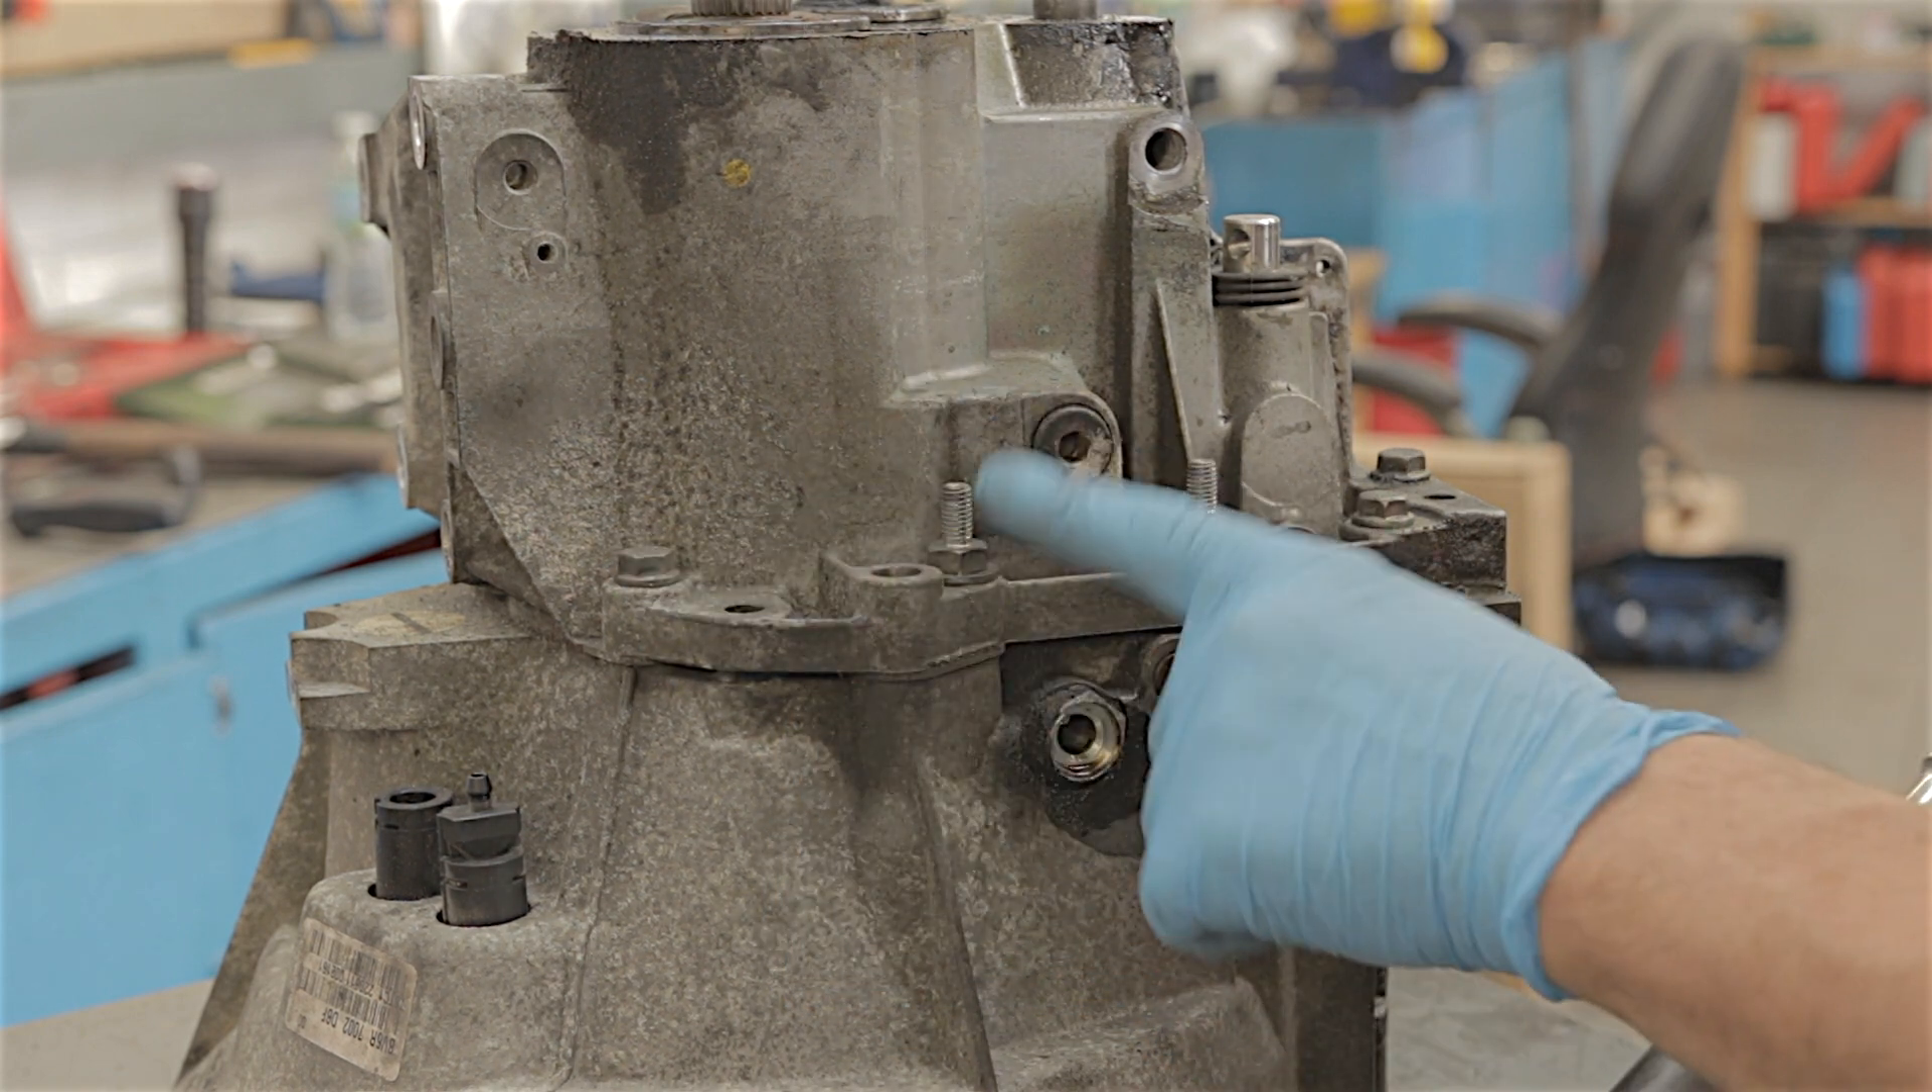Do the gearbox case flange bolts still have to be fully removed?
Yes.